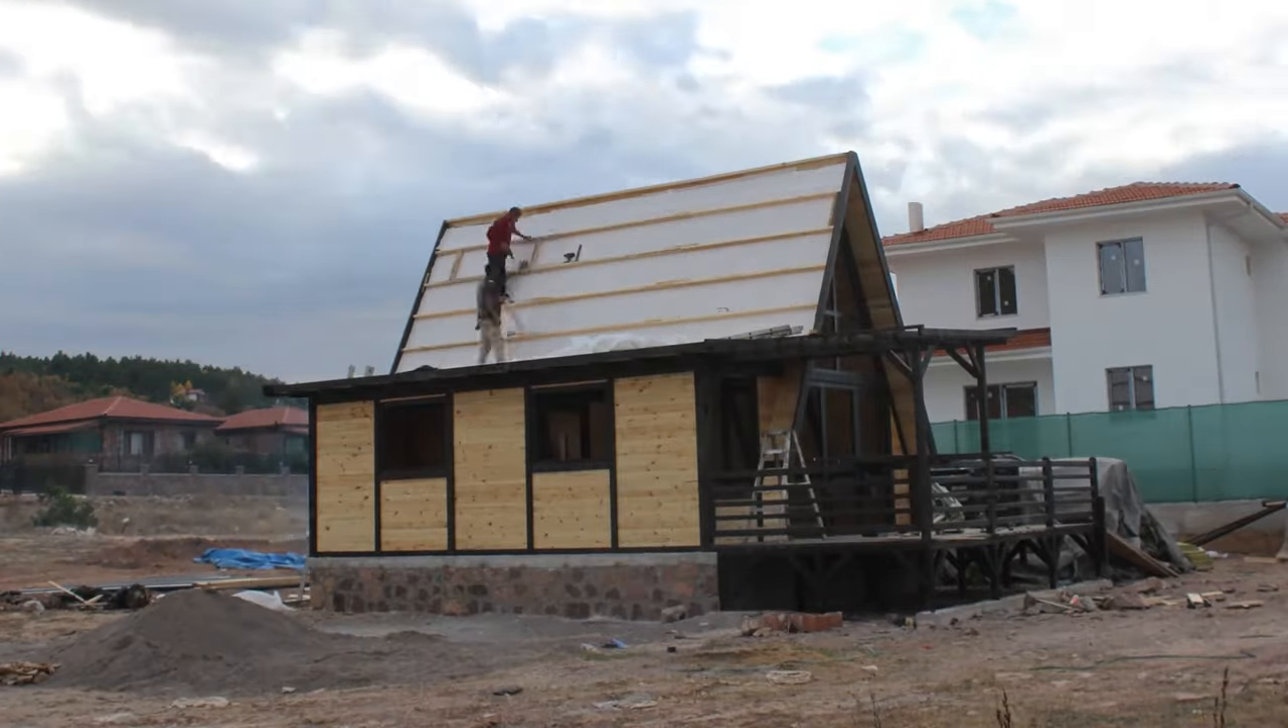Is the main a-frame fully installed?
Yes.